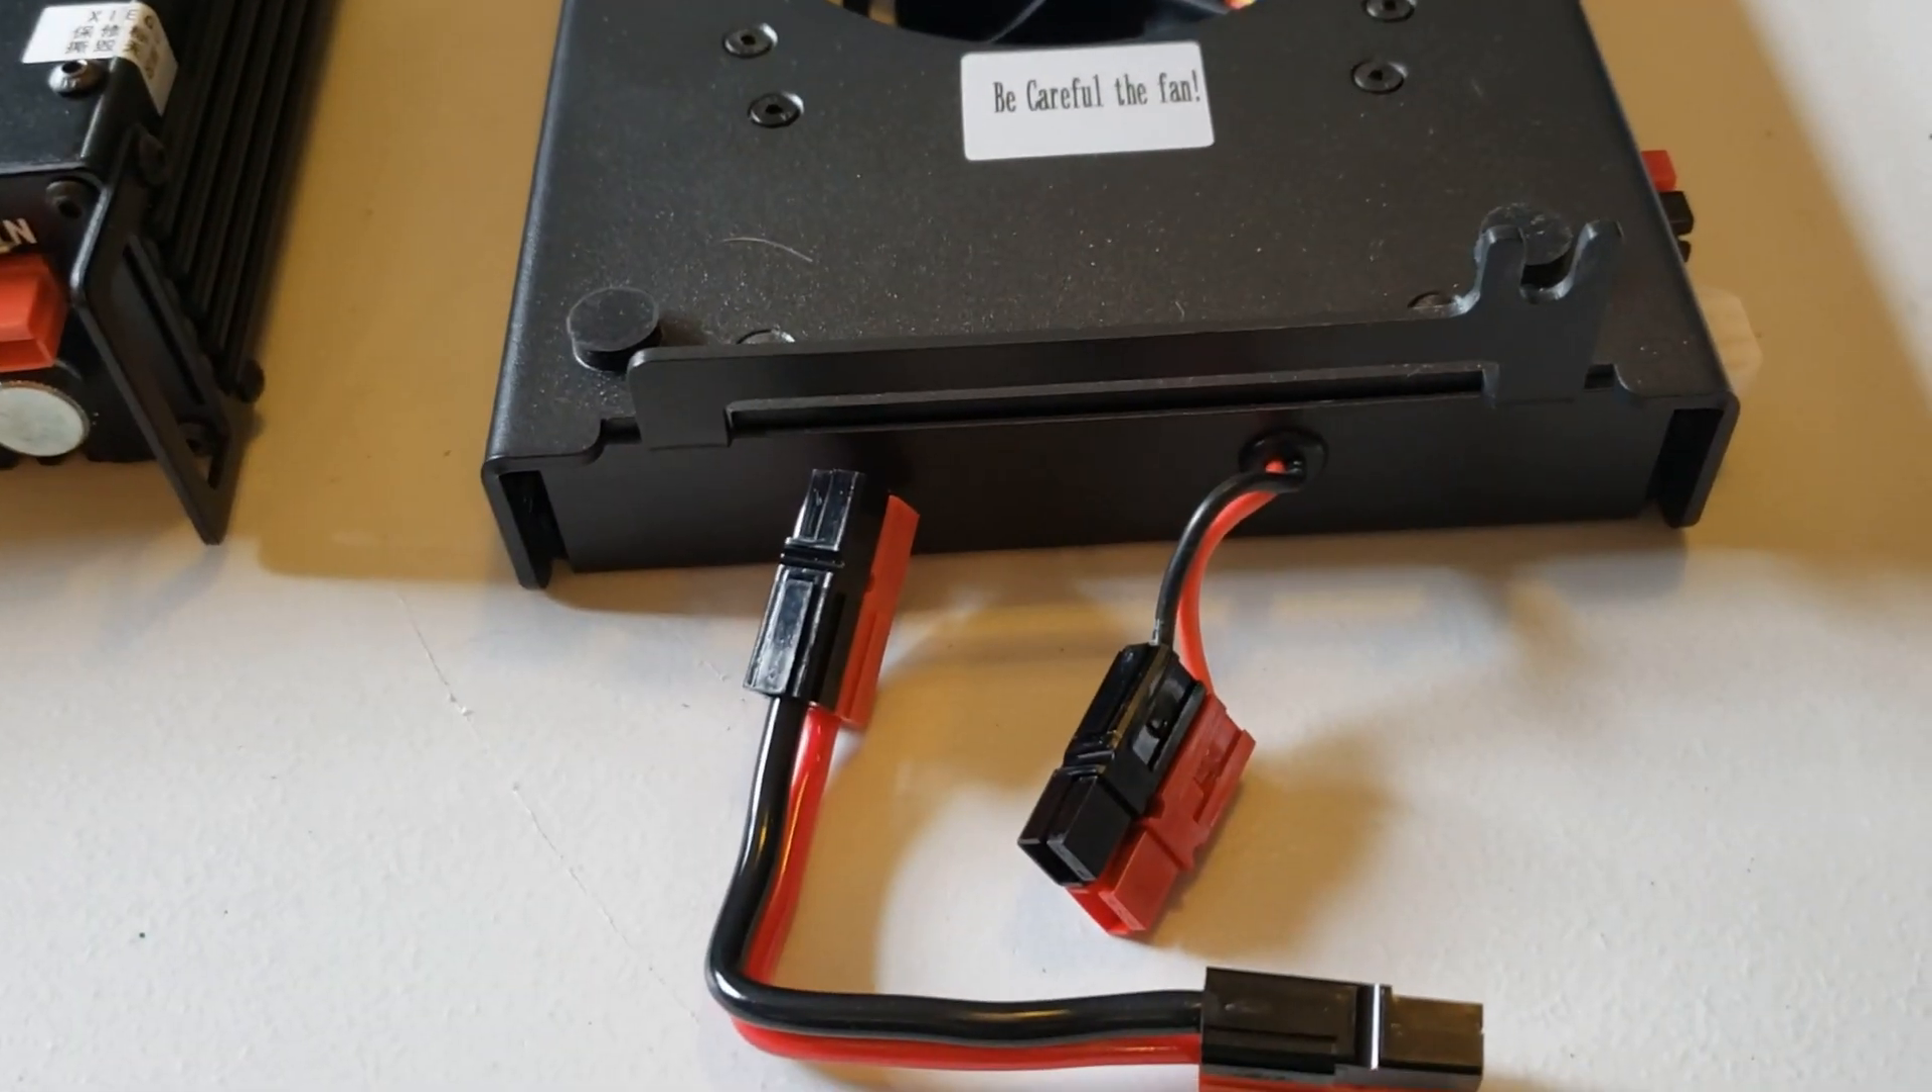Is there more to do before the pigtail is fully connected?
Yes.